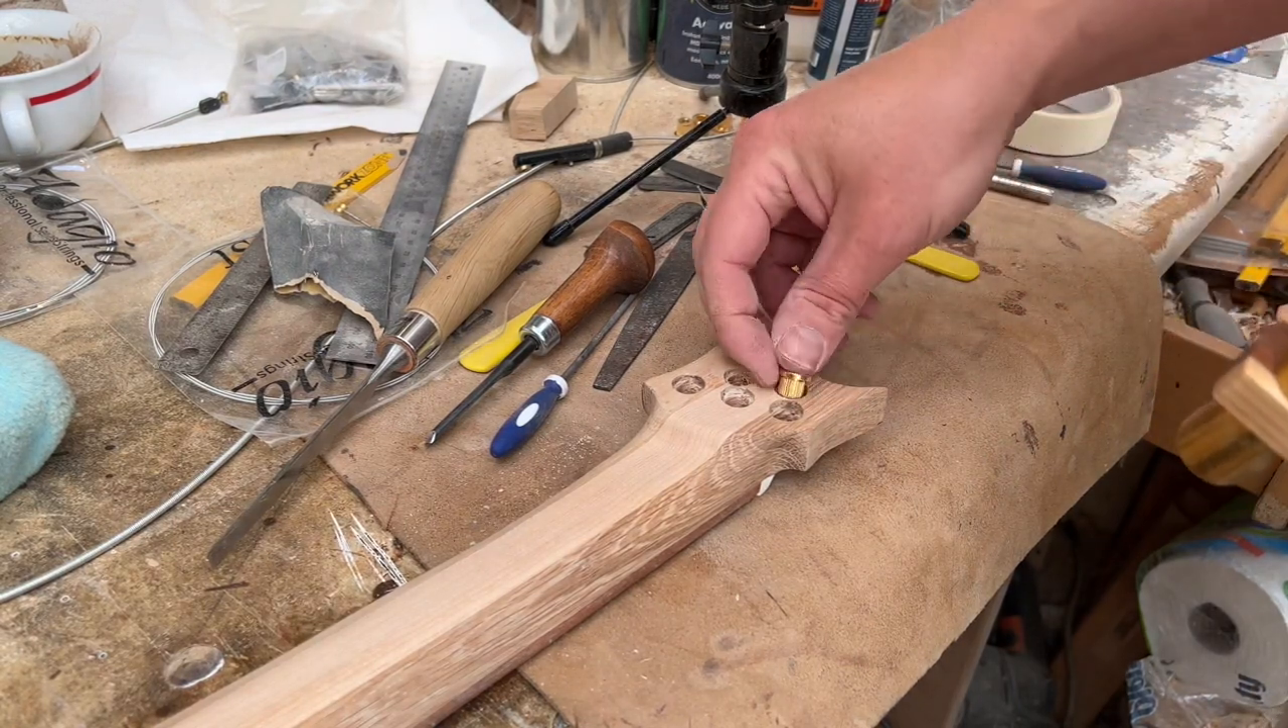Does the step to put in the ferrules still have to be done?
Yes.